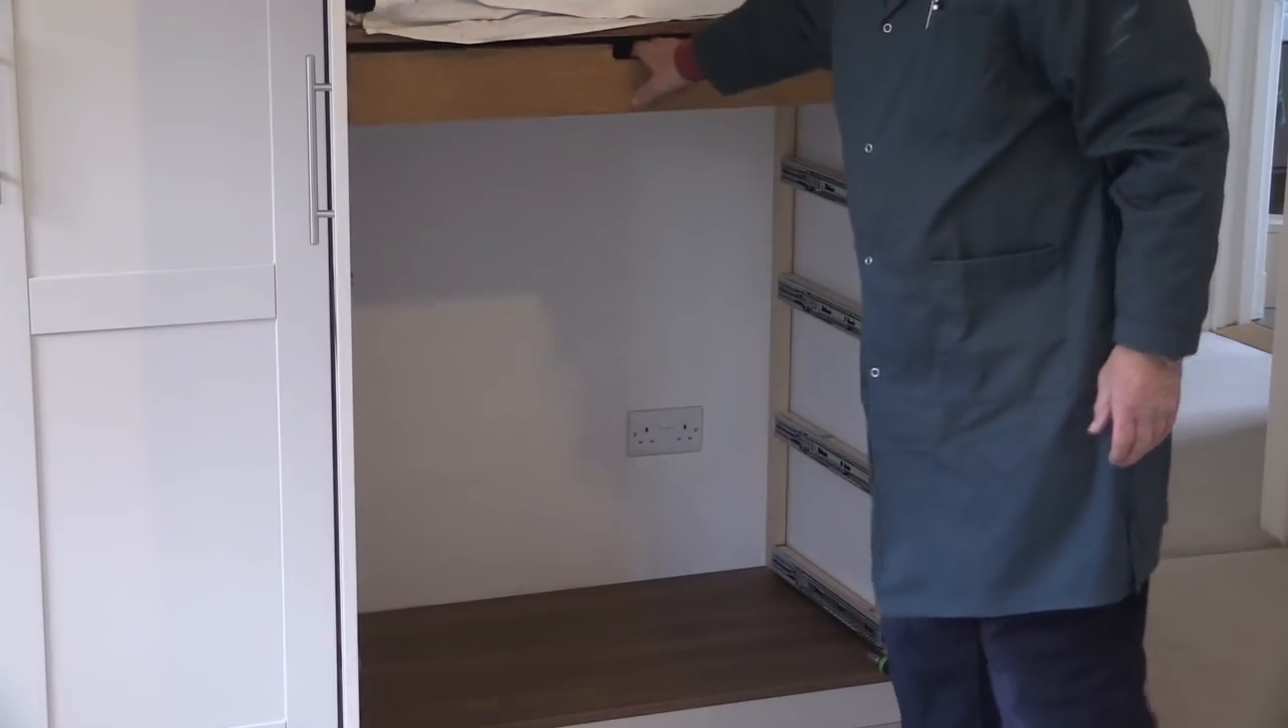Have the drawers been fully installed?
No.